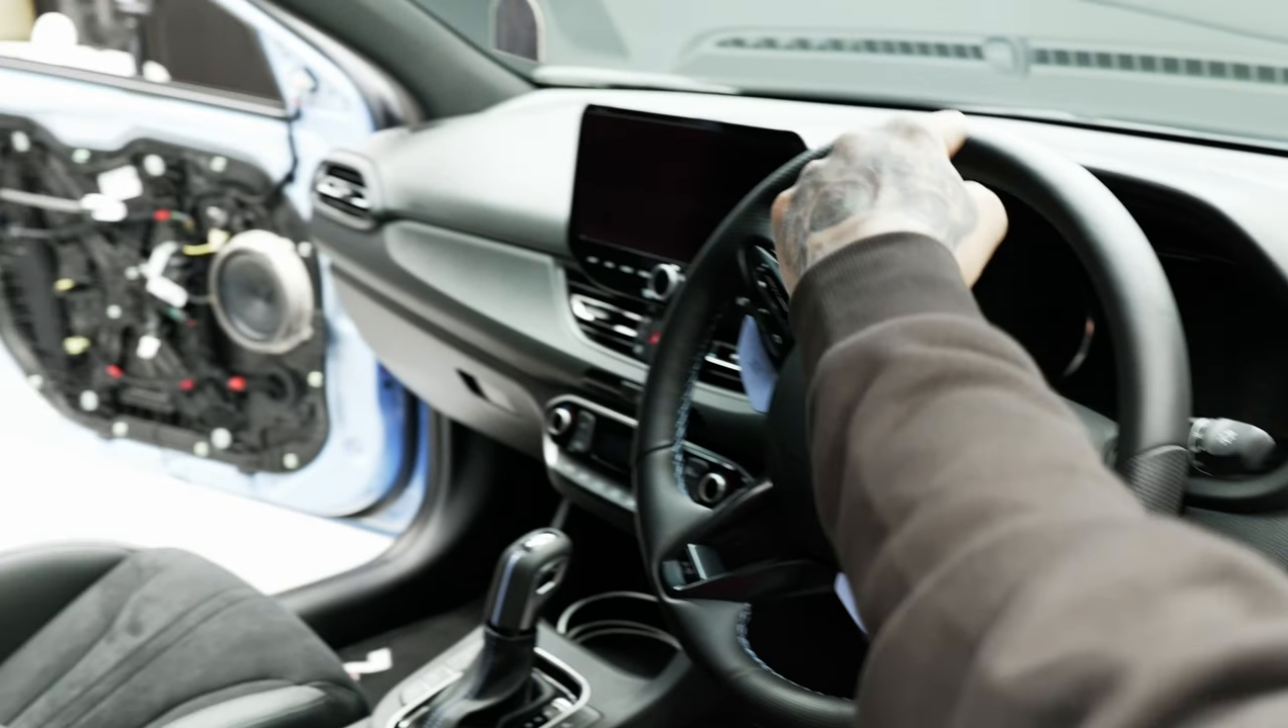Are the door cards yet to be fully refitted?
Yes.